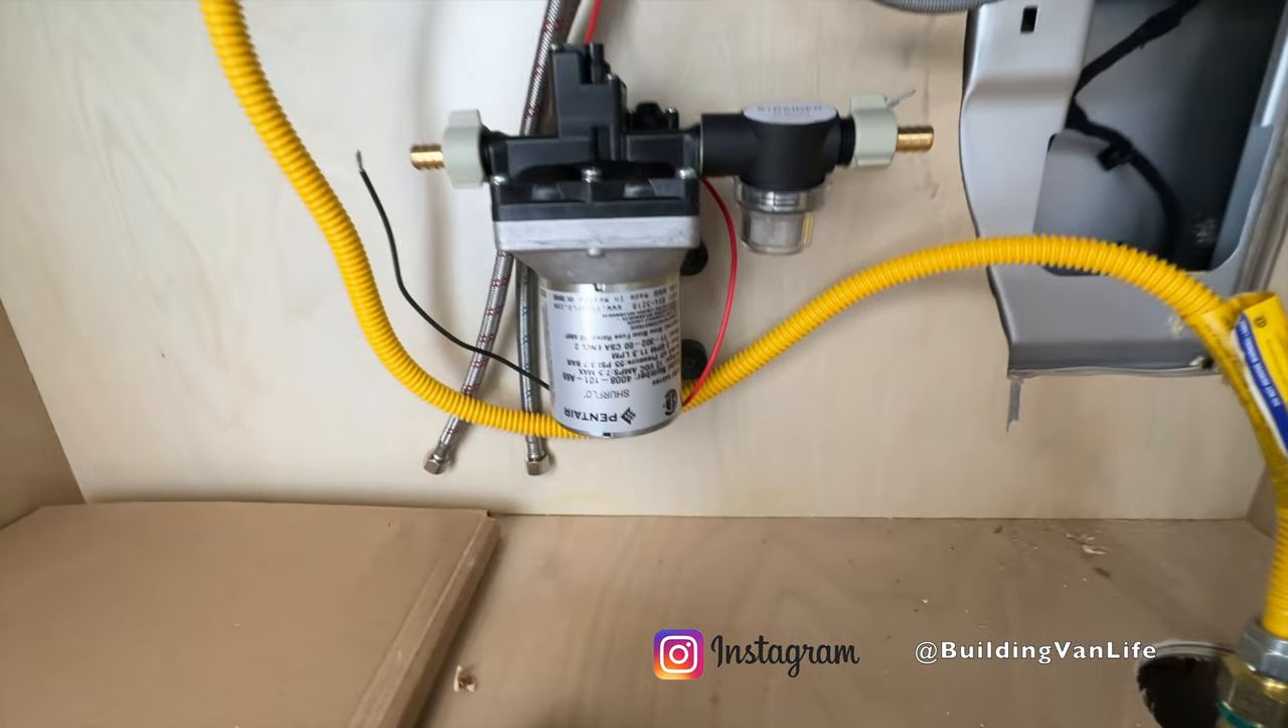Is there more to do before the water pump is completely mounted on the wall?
No.